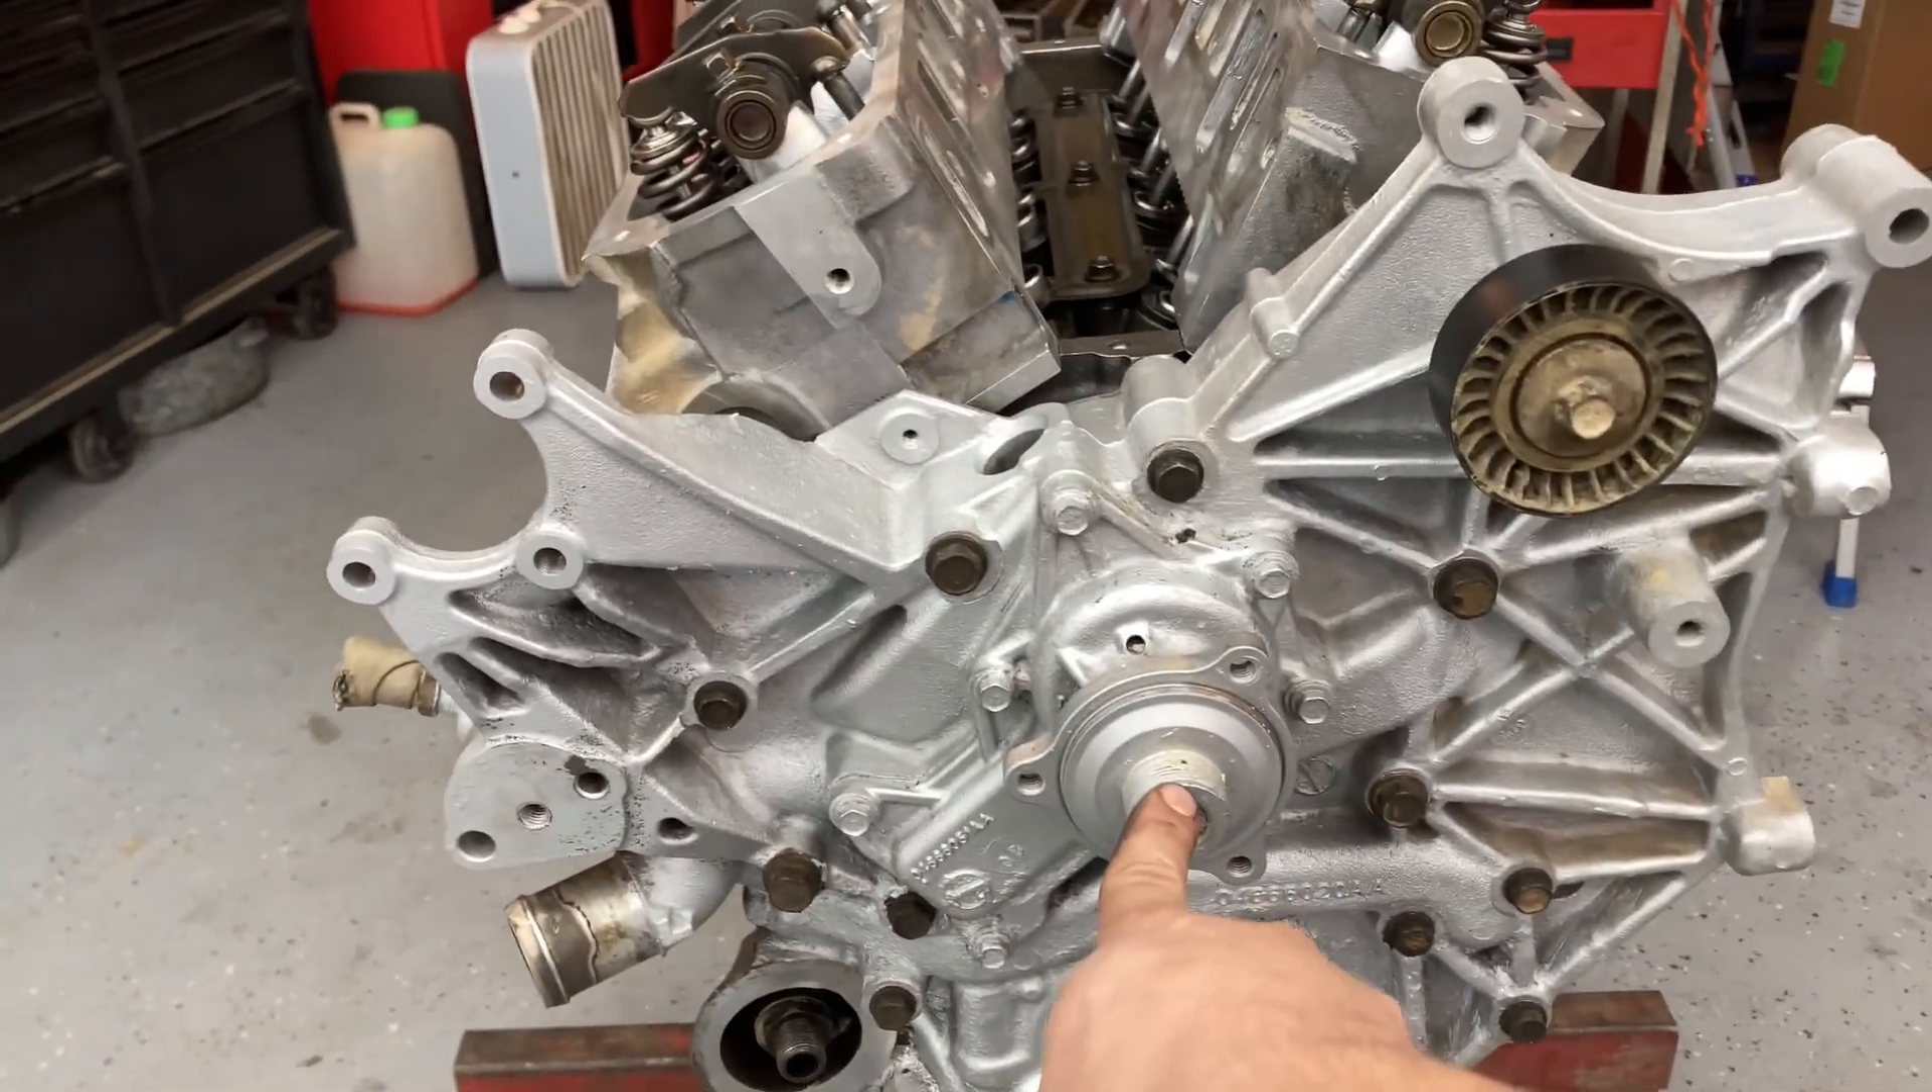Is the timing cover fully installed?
Yes.